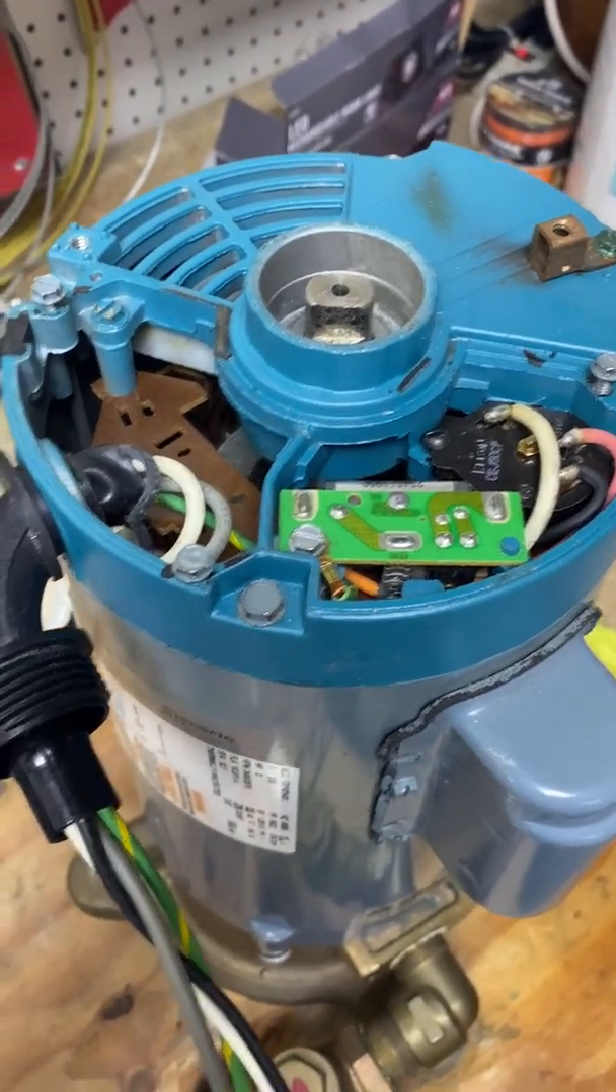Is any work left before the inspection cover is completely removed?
No.